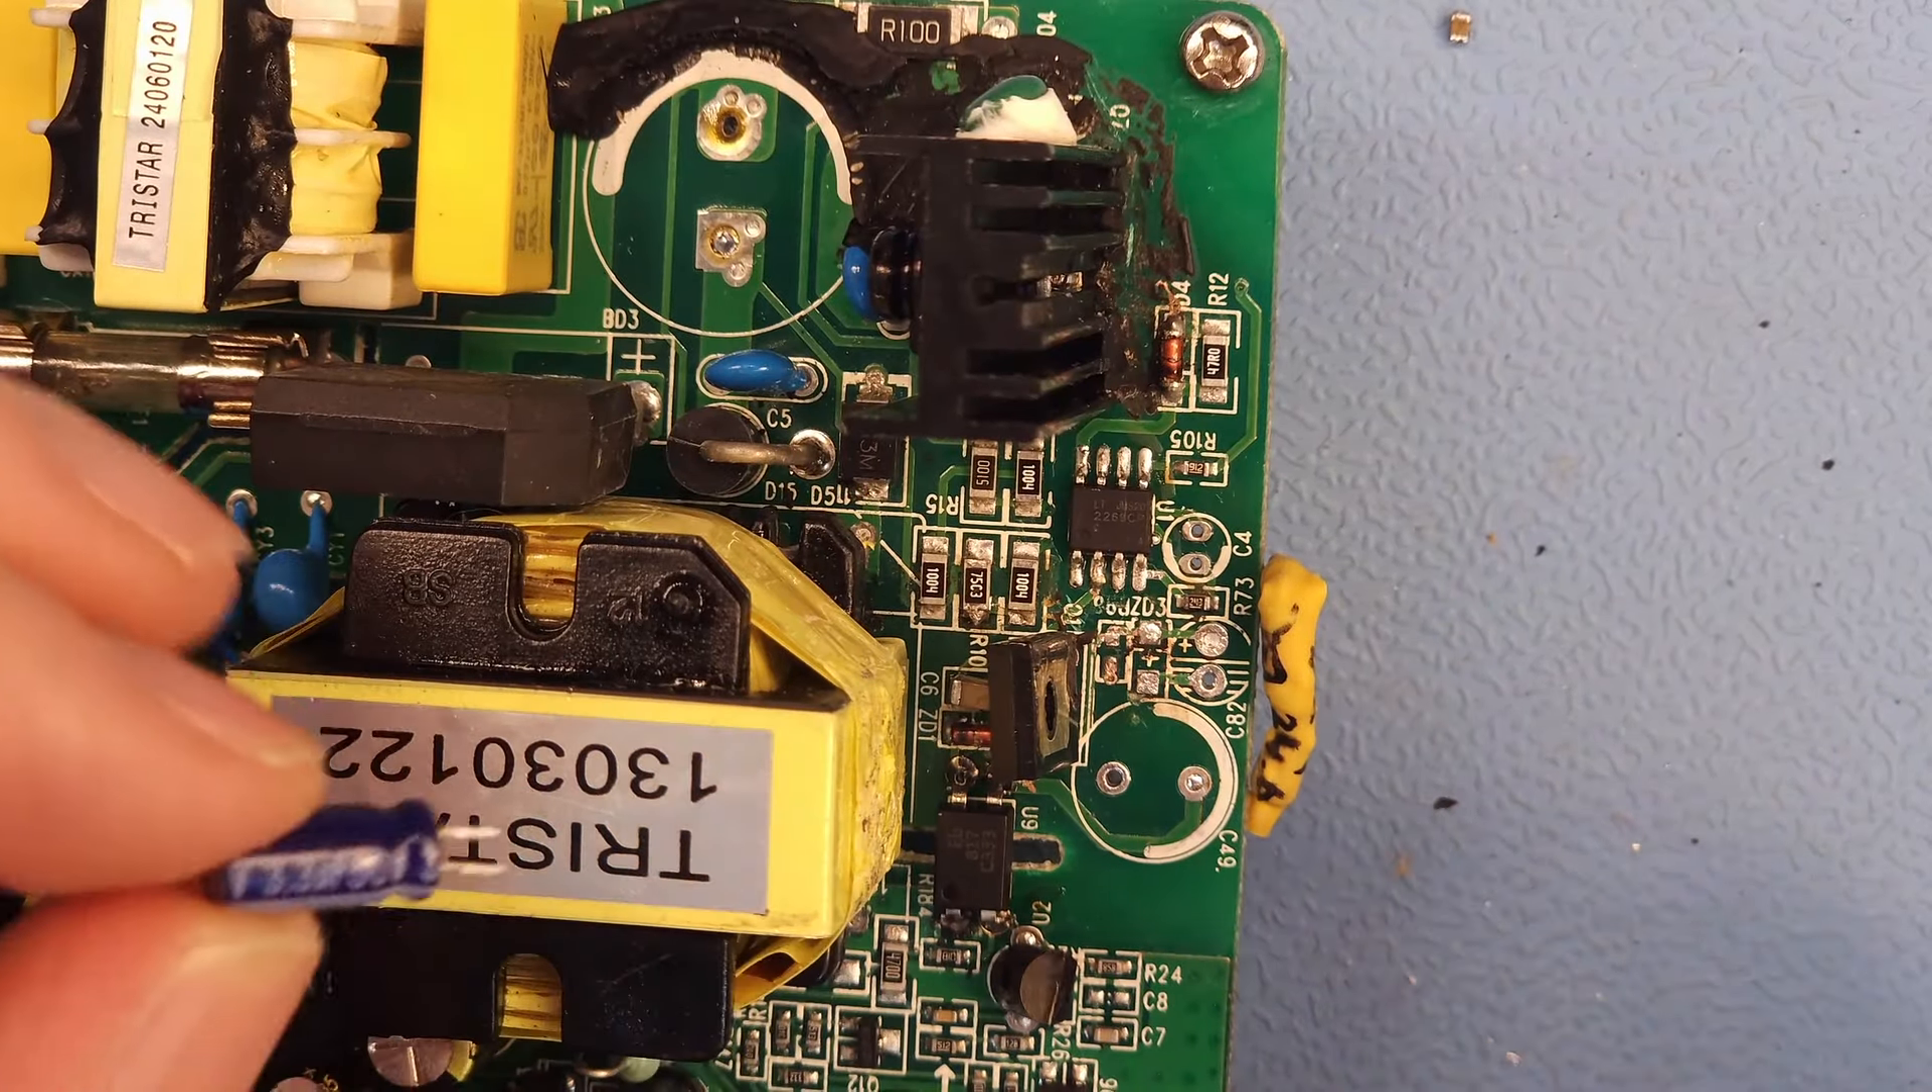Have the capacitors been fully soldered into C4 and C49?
No.